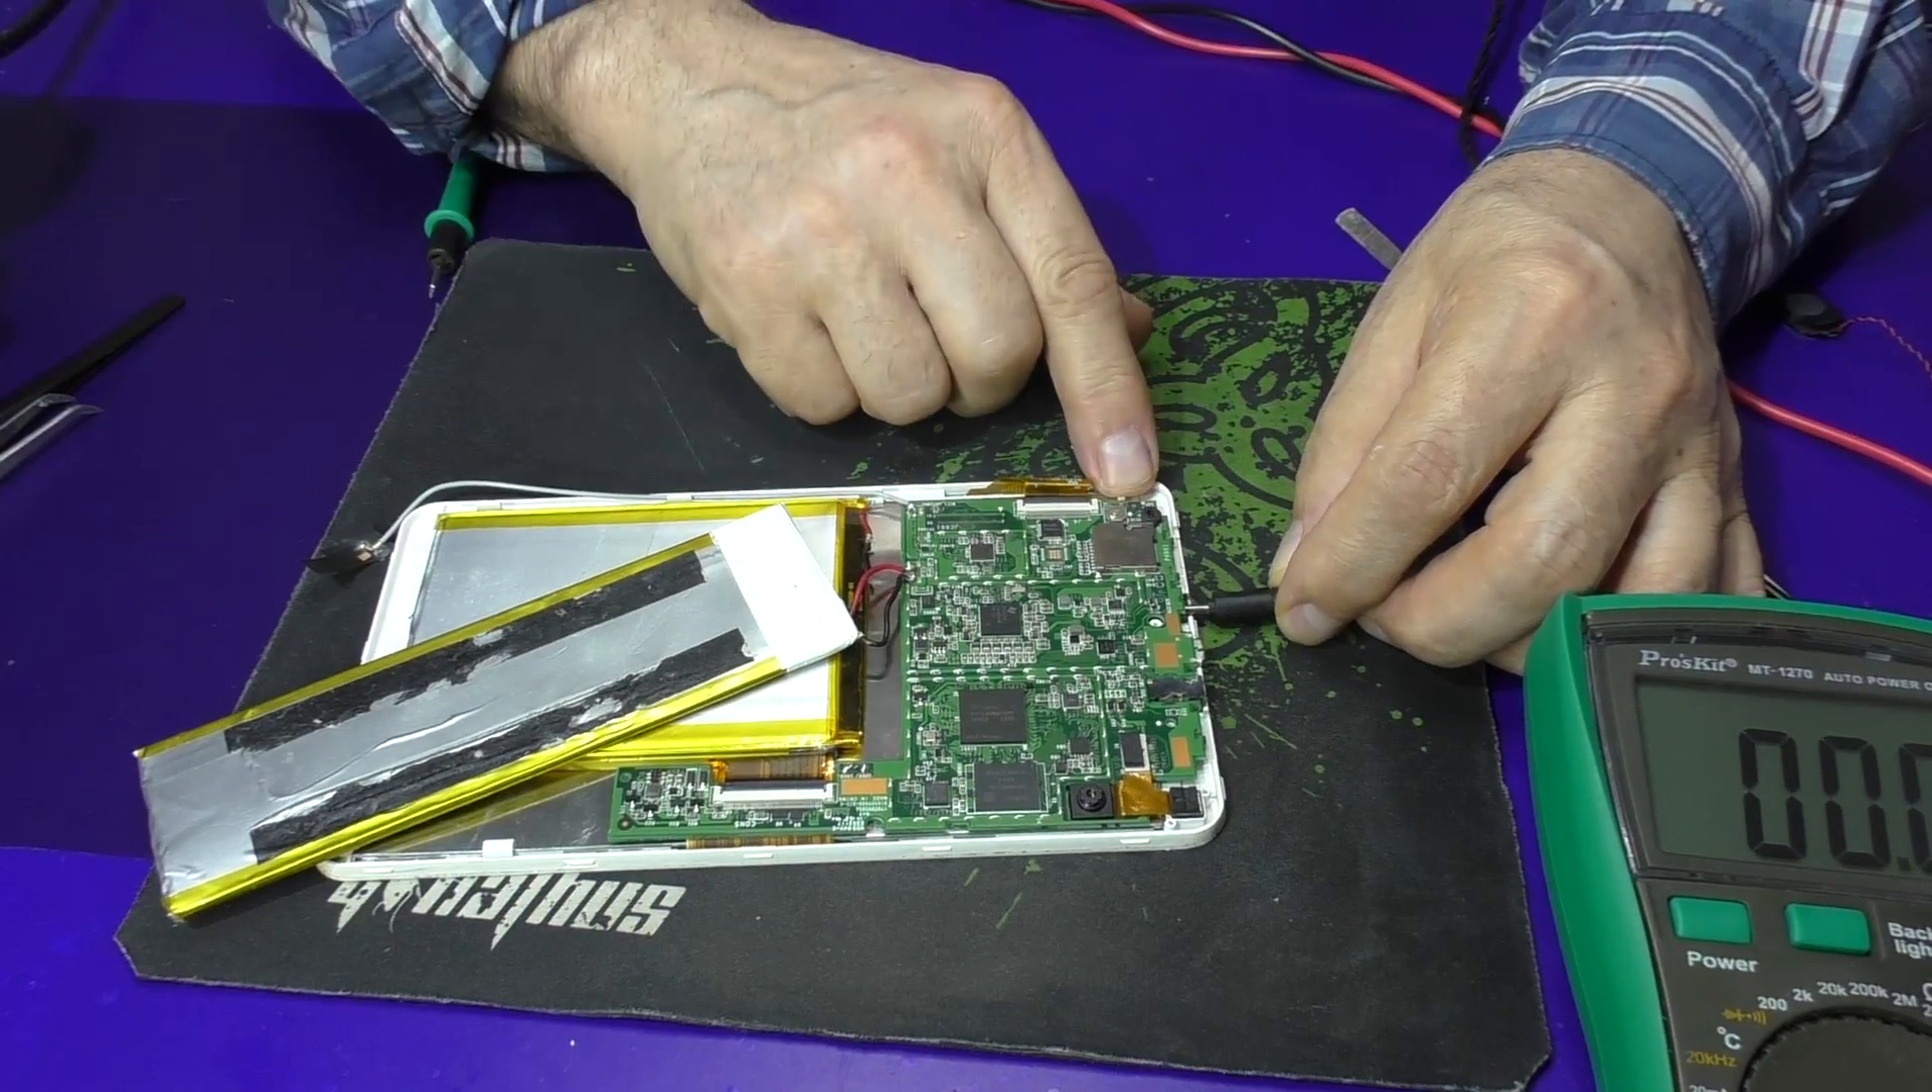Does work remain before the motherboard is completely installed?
No.